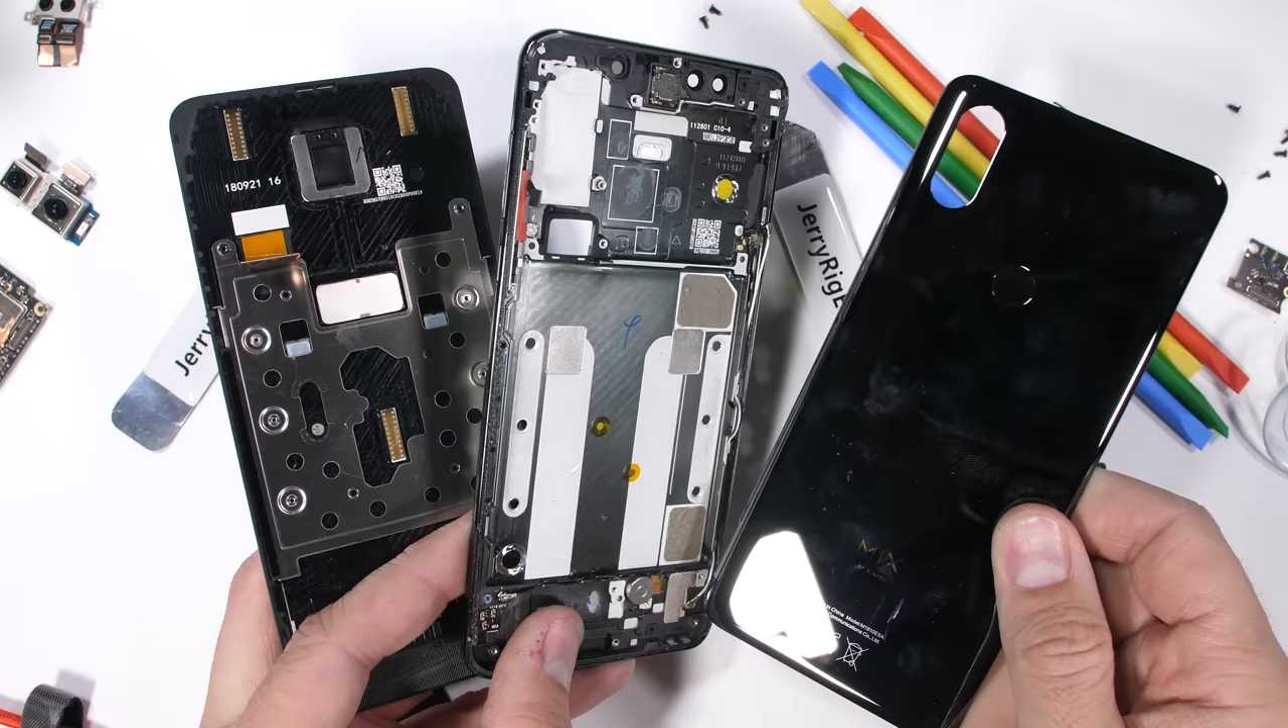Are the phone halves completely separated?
Yes.